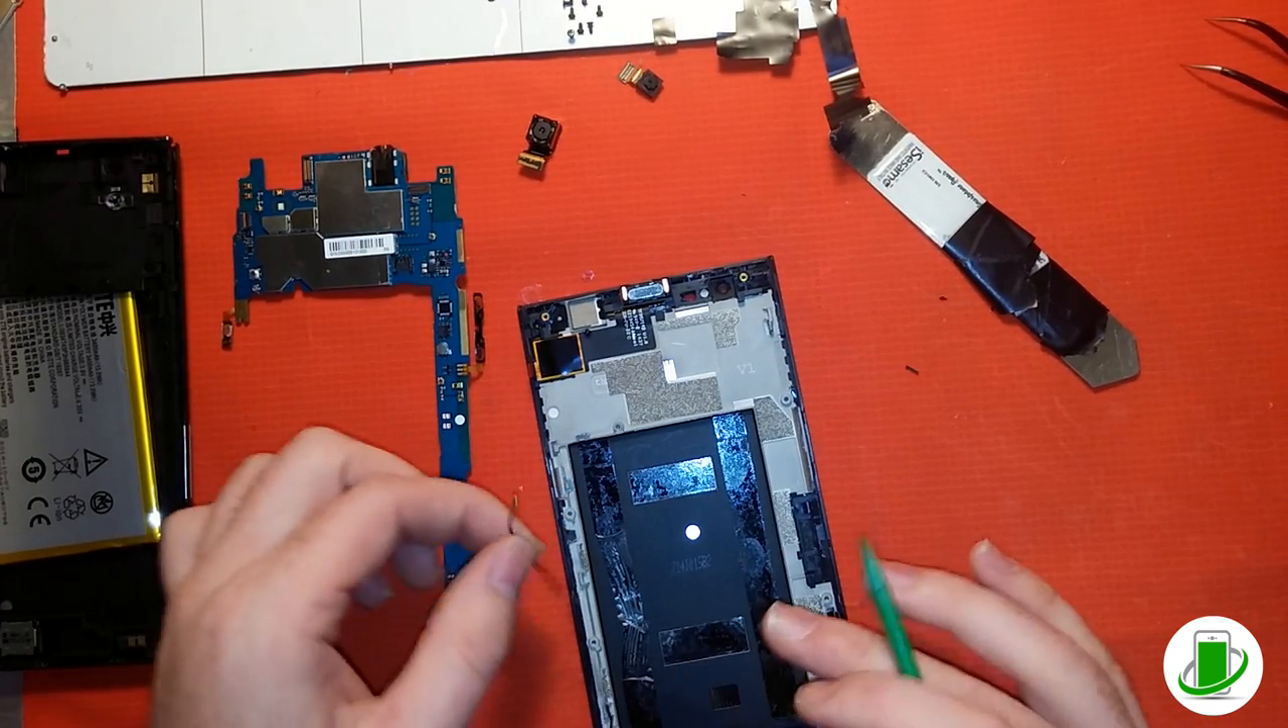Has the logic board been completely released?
Yes.